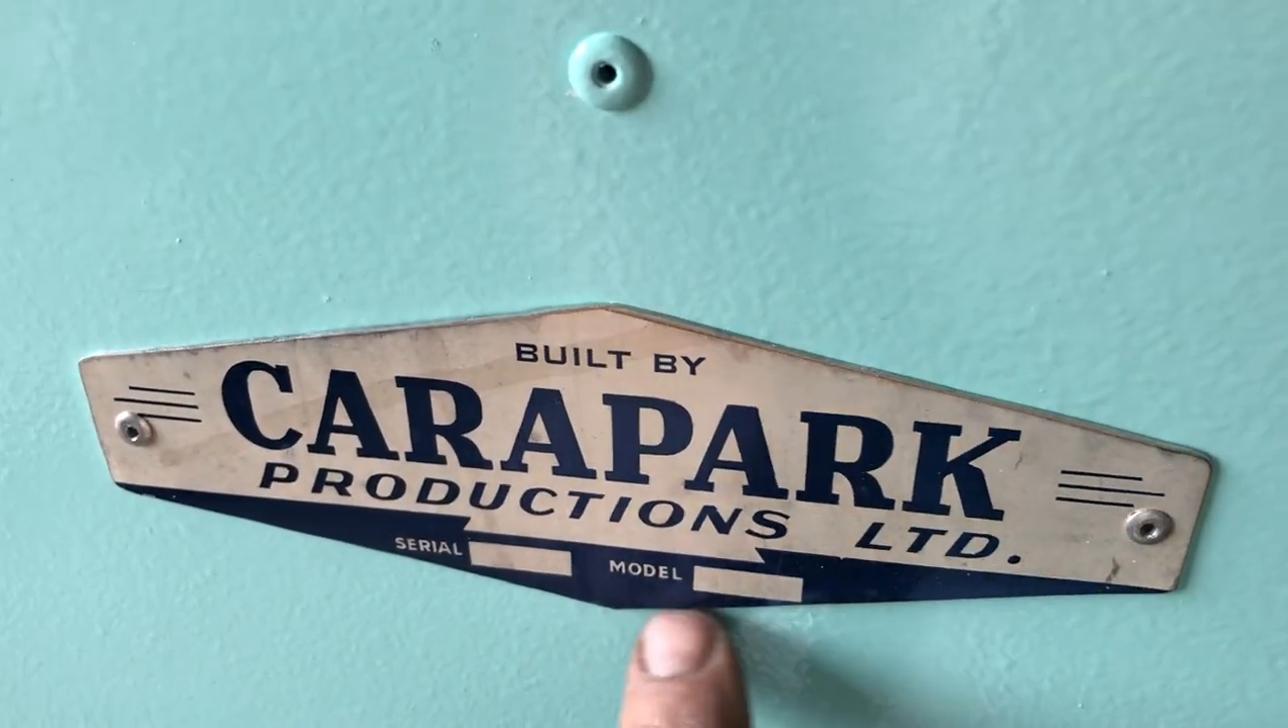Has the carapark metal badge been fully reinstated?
Yes.